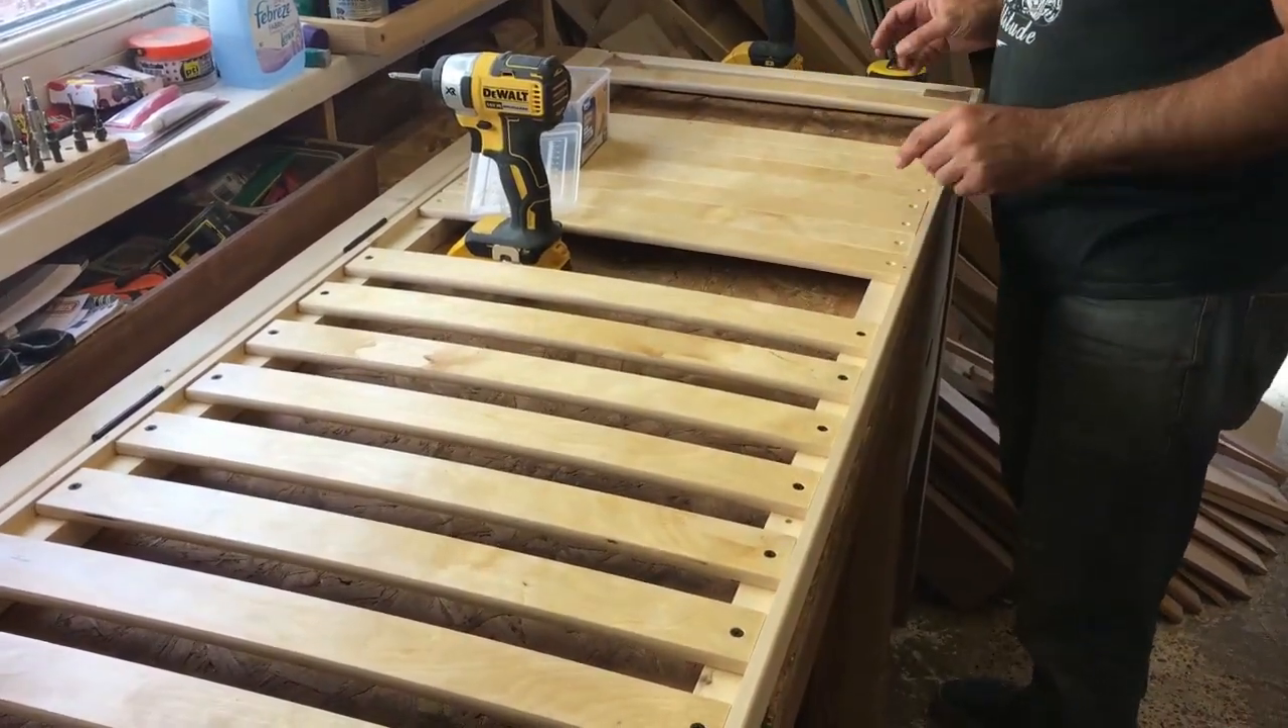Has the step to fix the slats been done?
No.